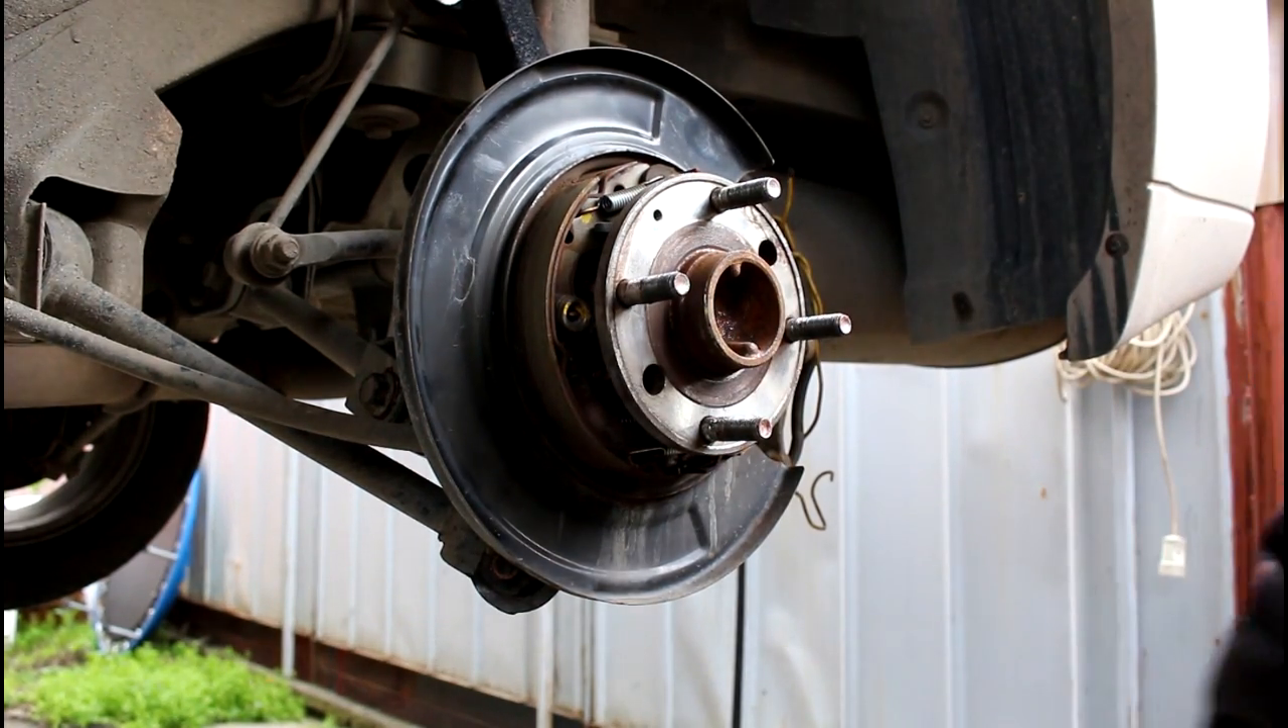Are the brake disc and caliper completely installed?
No.